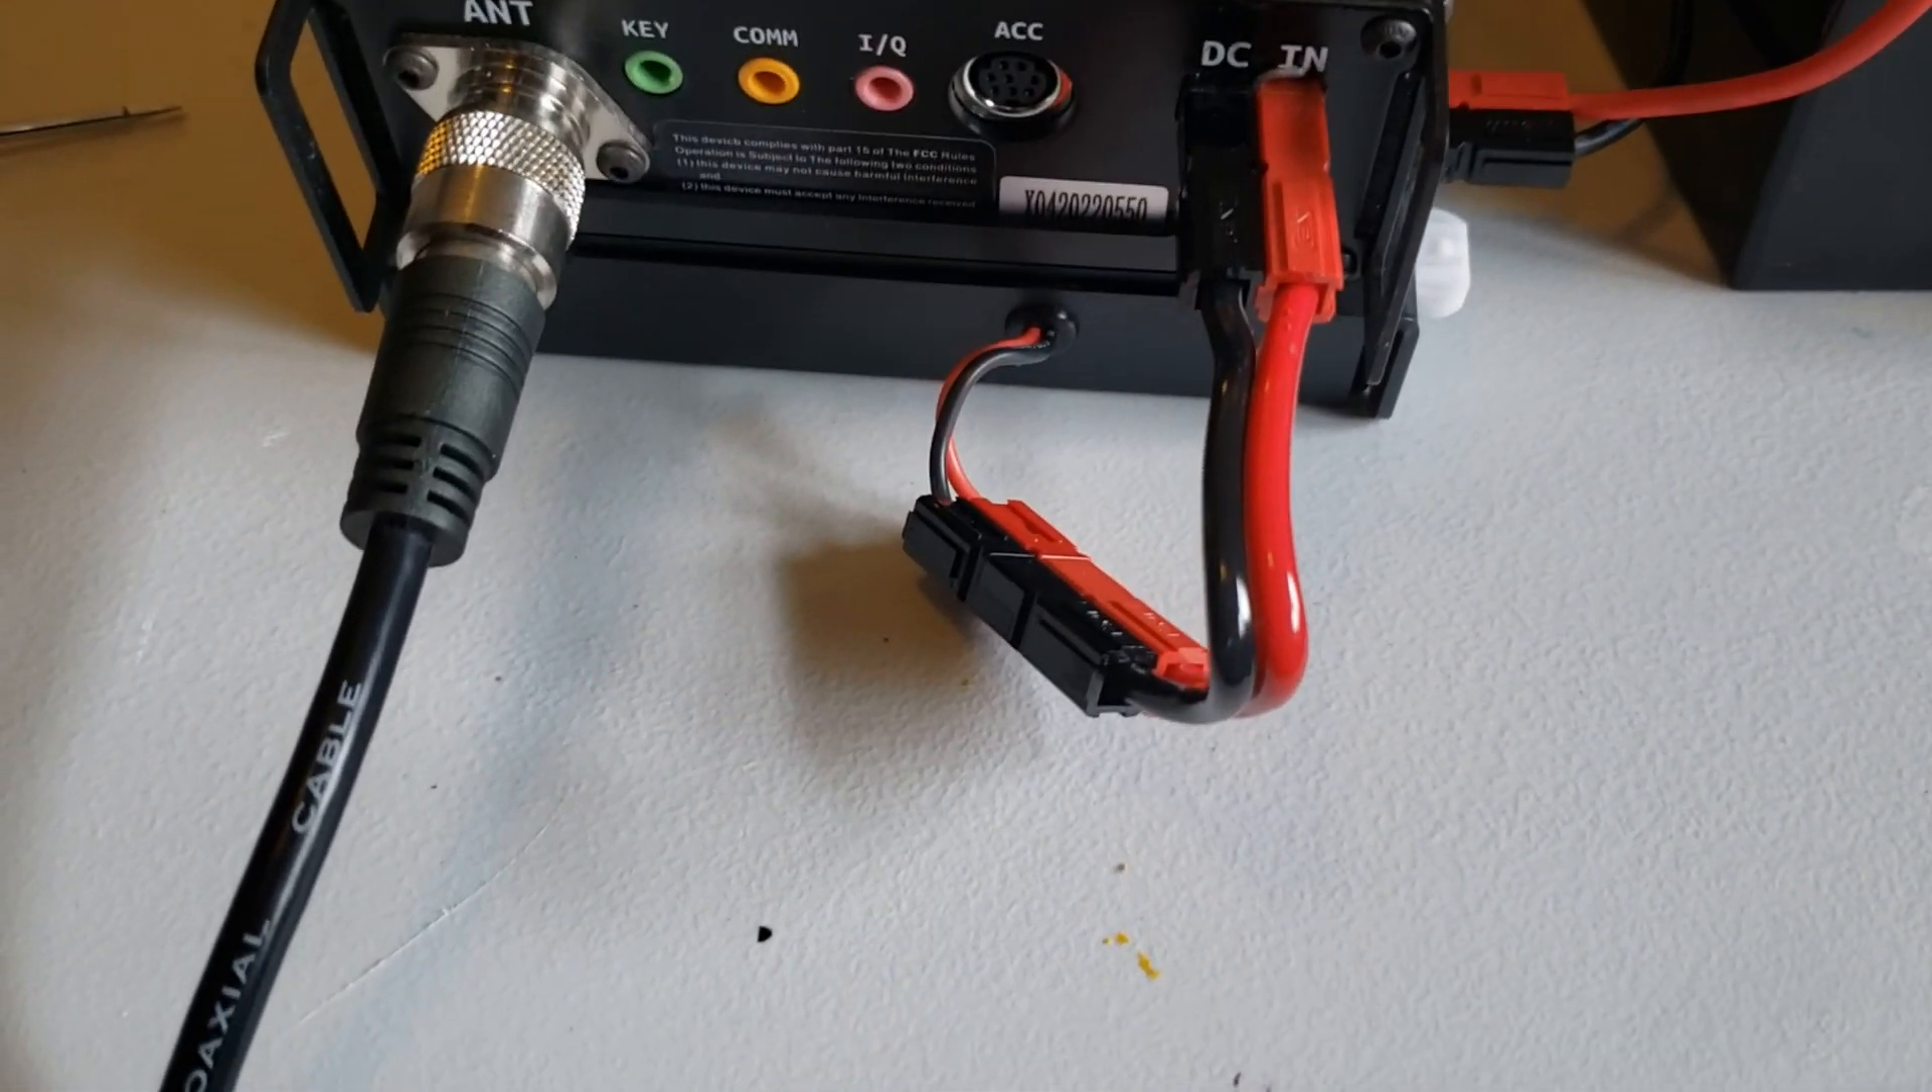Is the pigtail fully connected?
Yes.